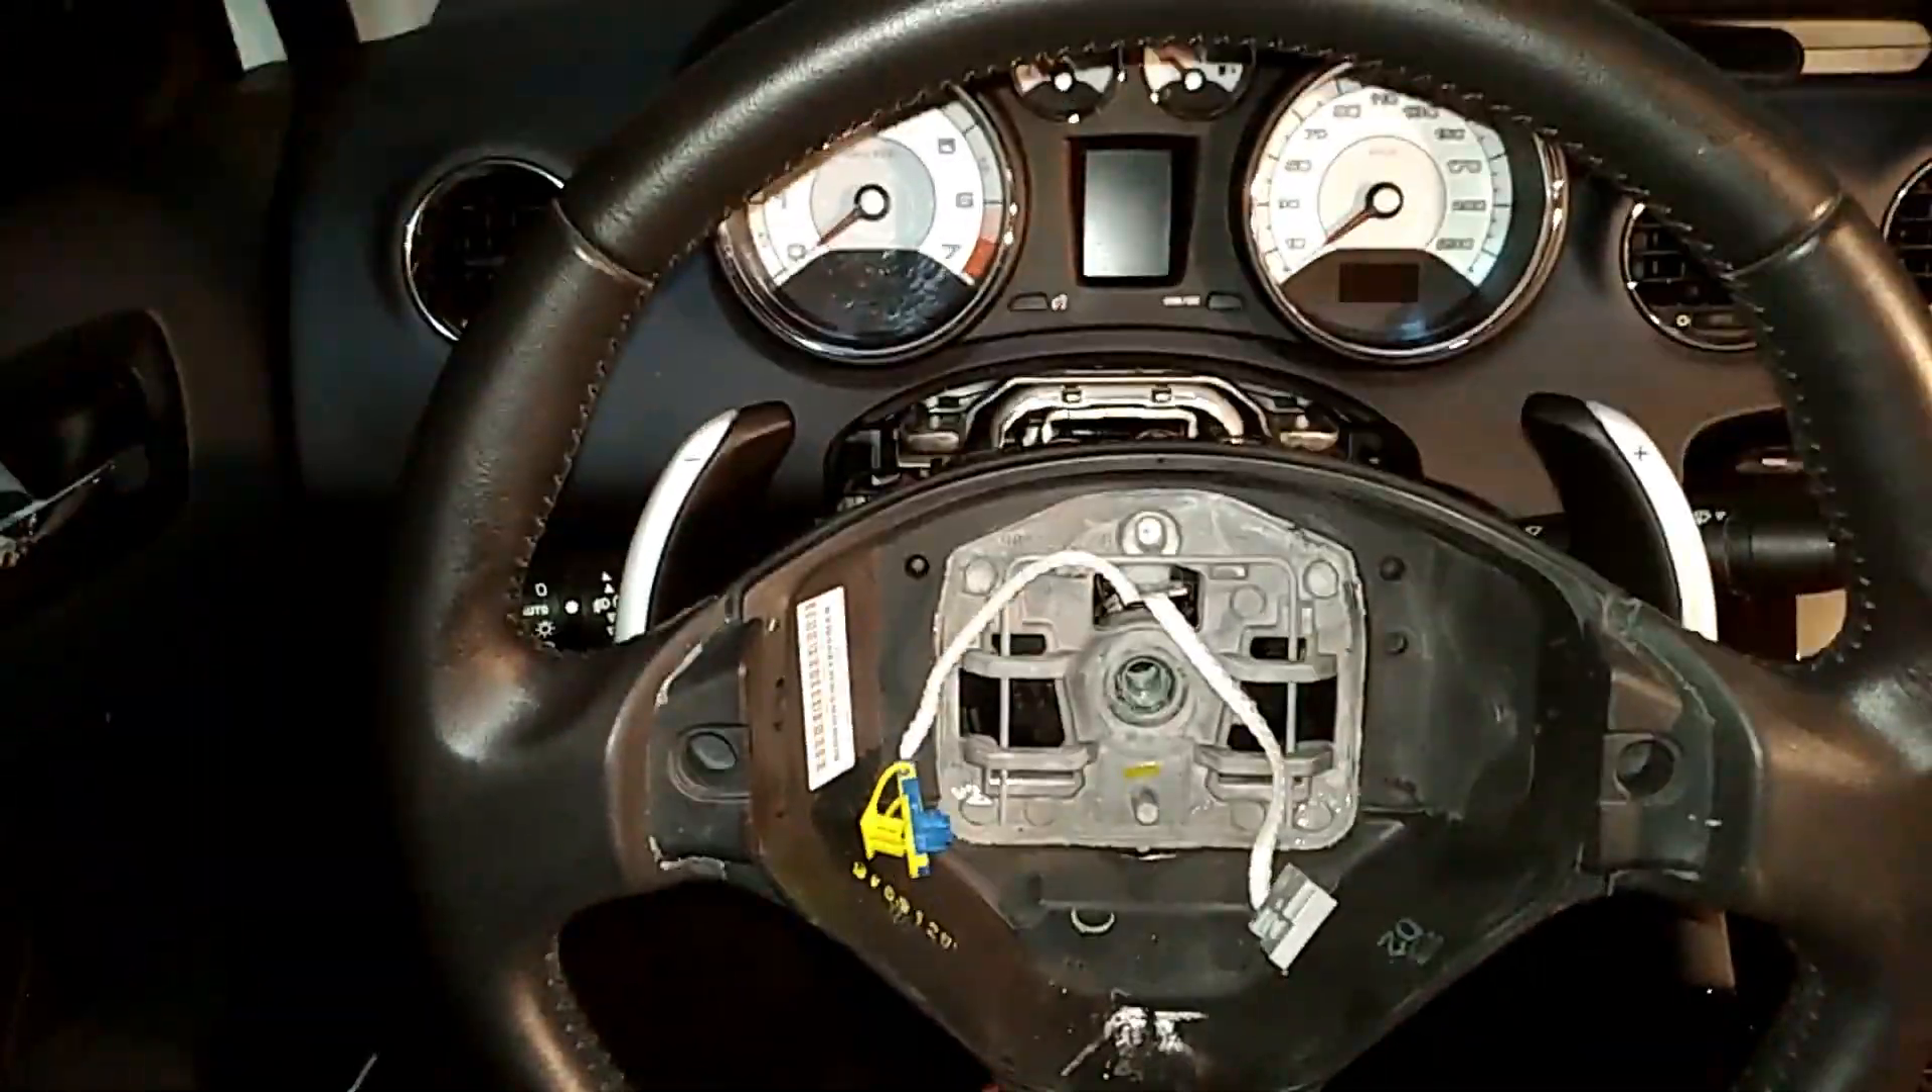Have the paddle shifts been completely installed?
Yes.